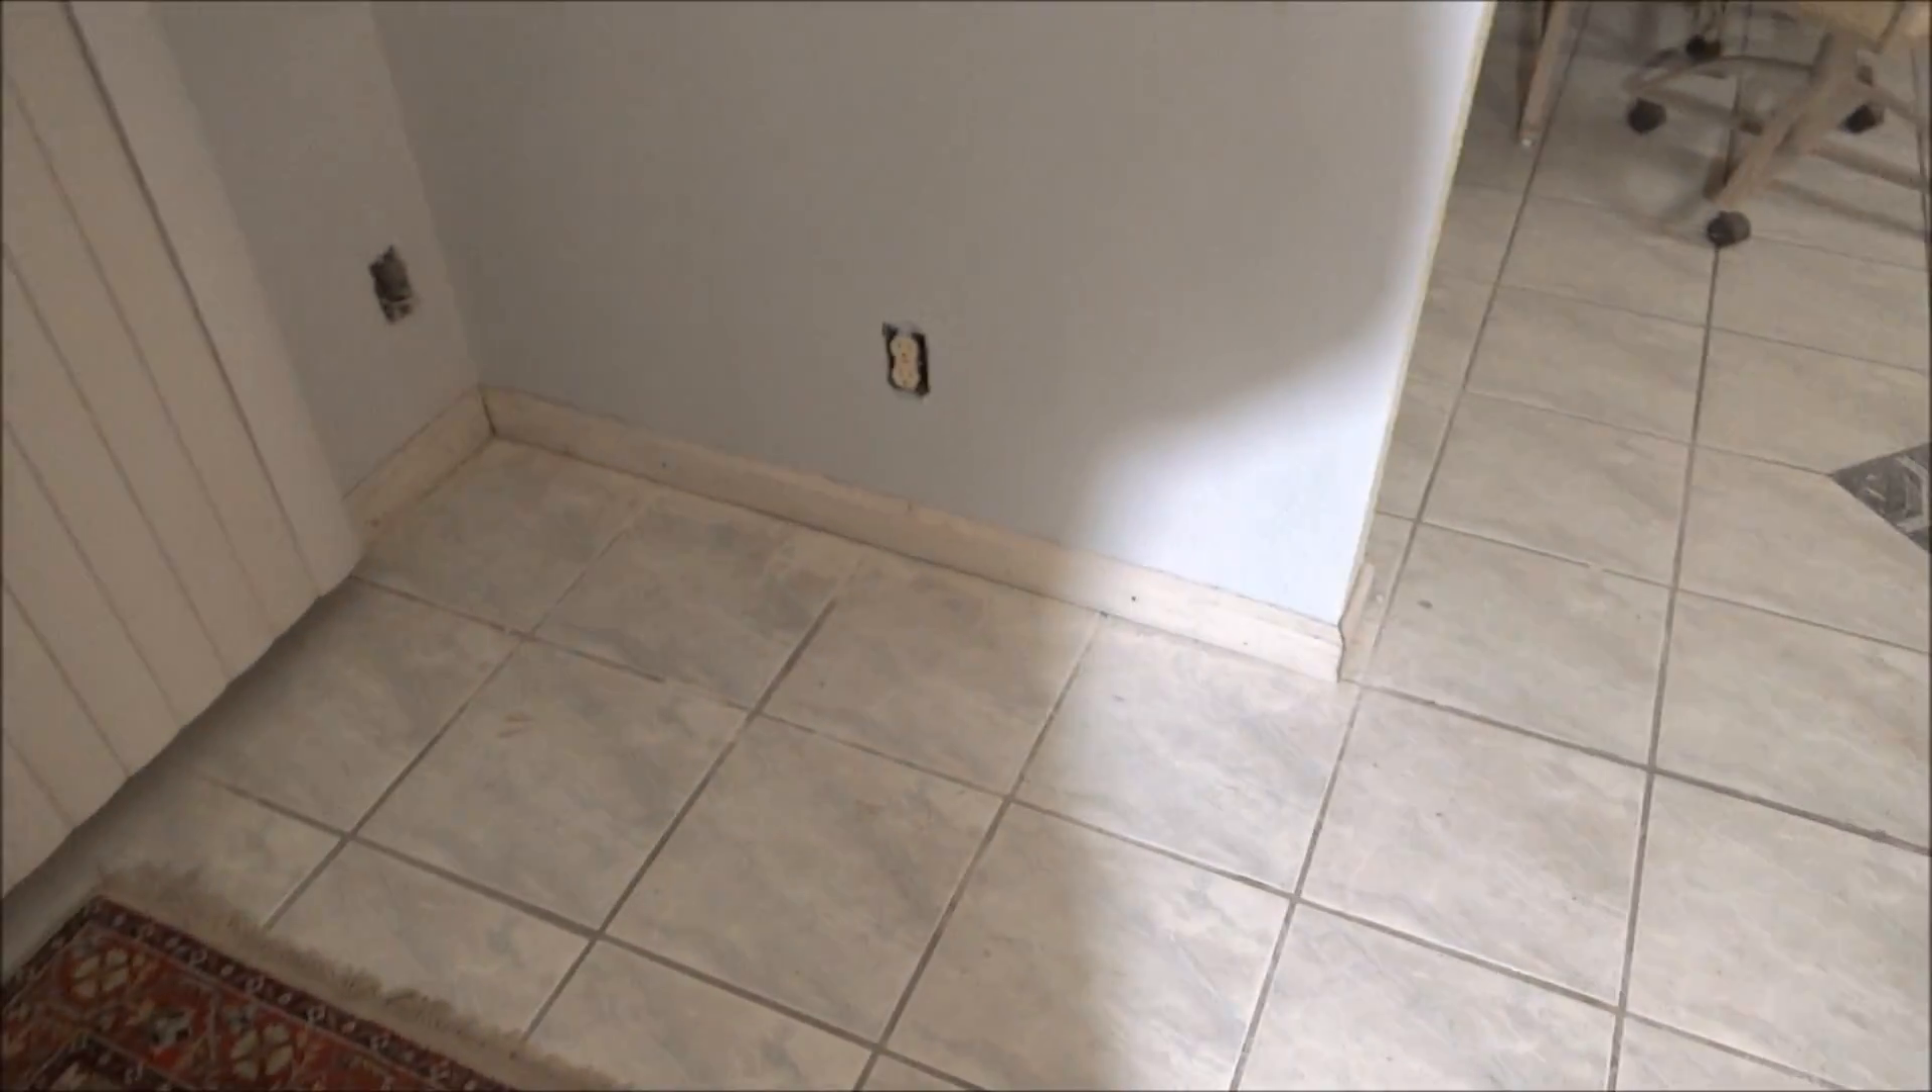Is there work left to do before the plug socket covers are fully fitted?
Yes.